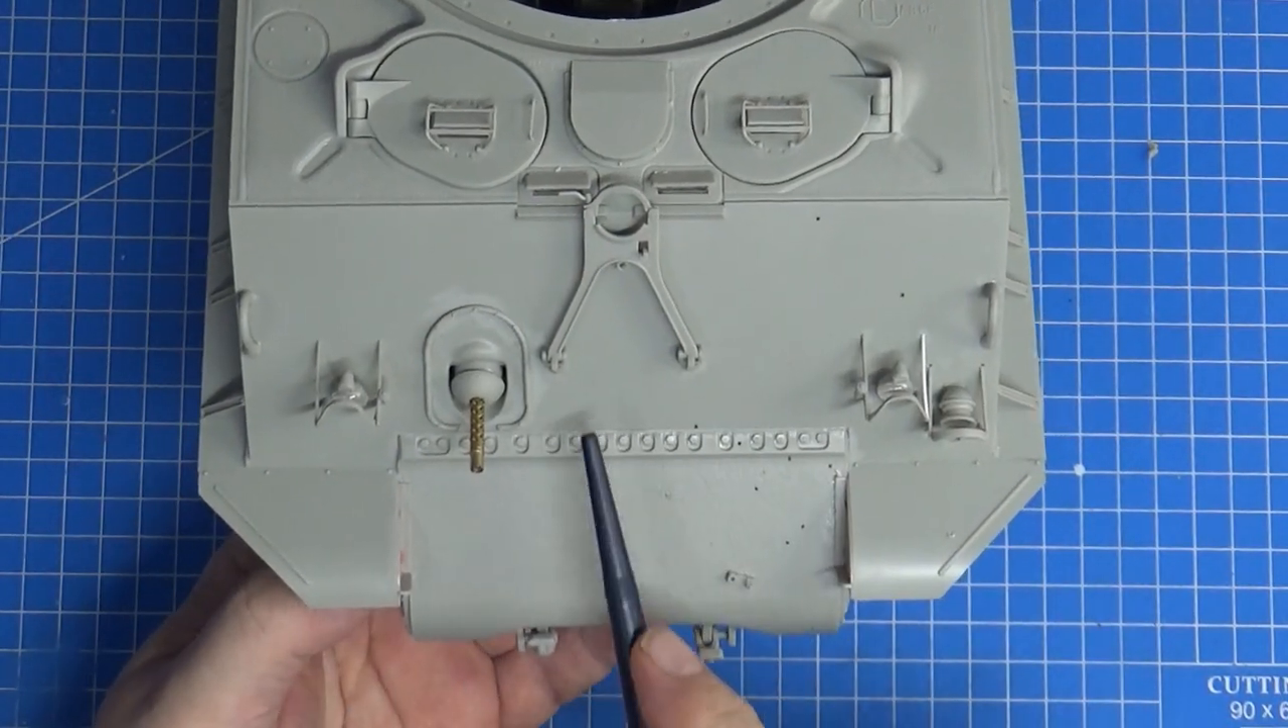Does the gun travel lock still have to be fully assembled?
No.